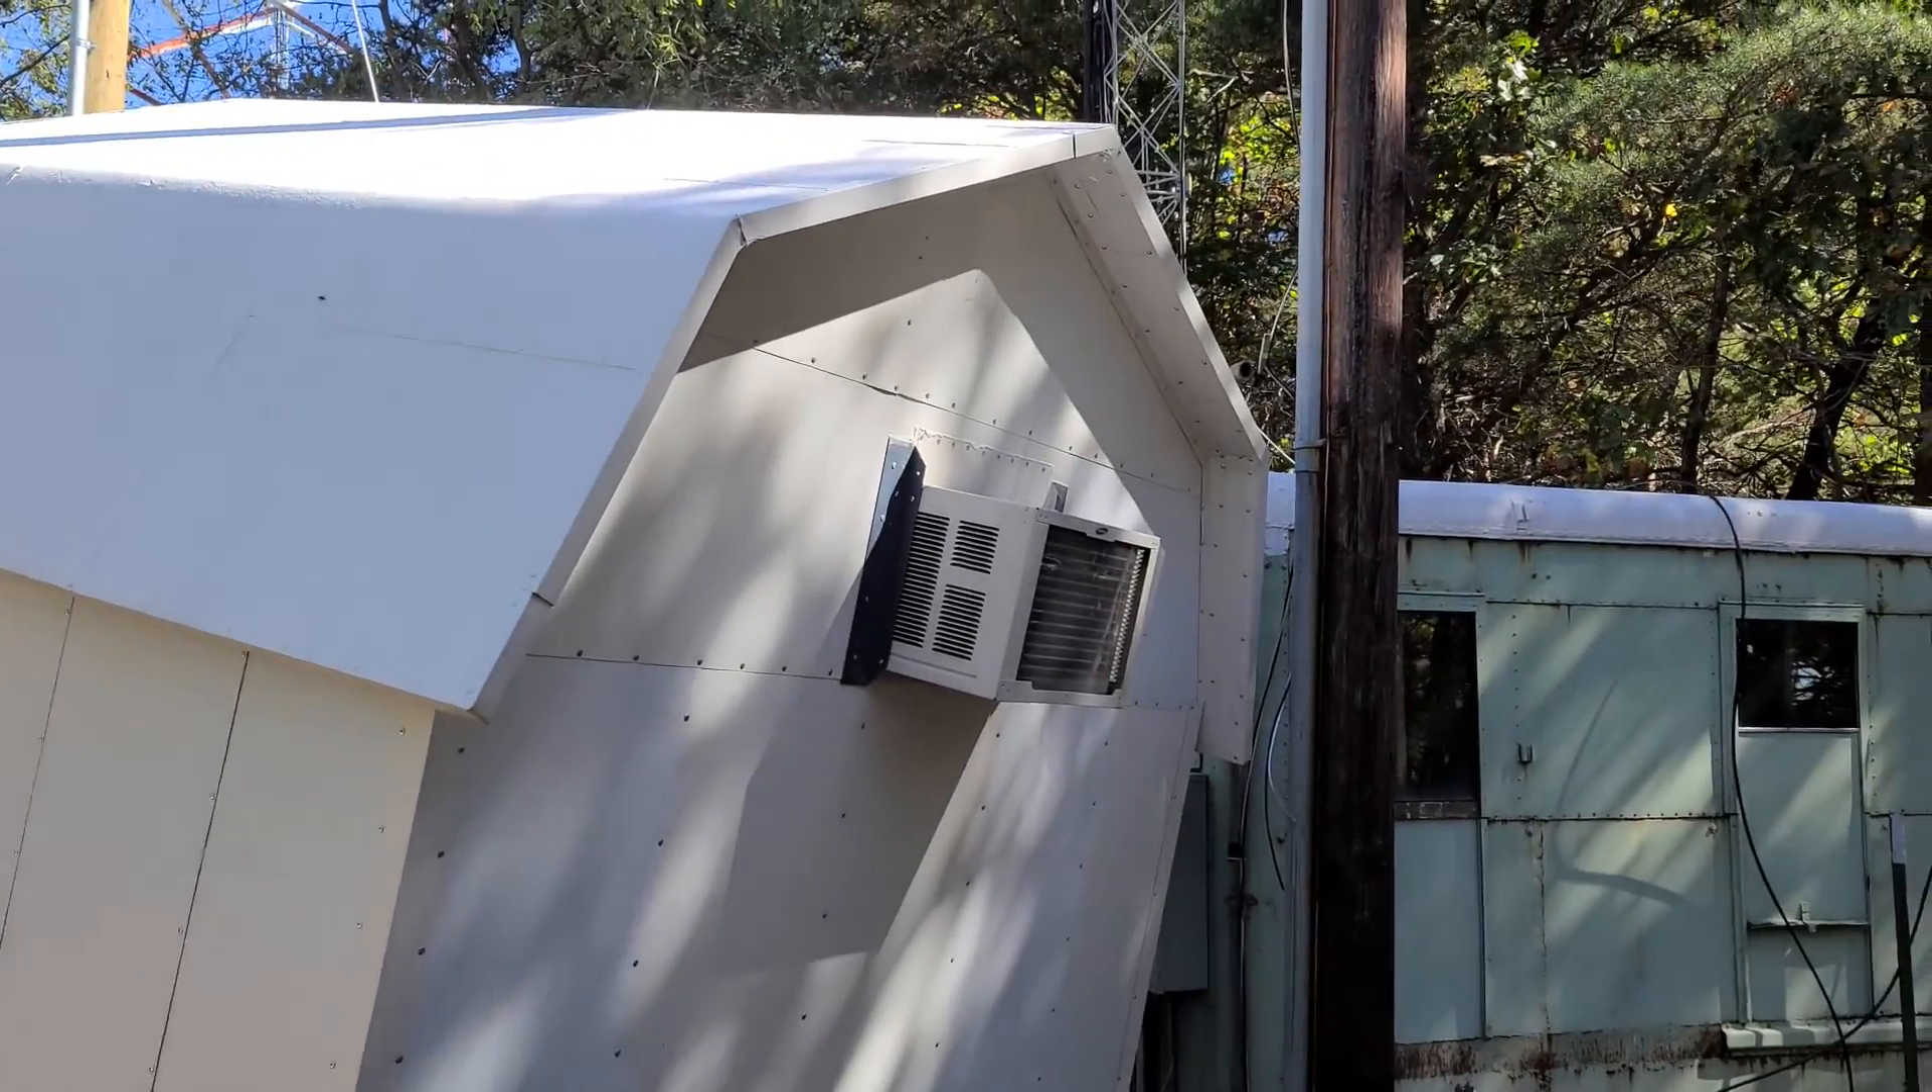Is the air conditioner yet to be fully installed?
No.